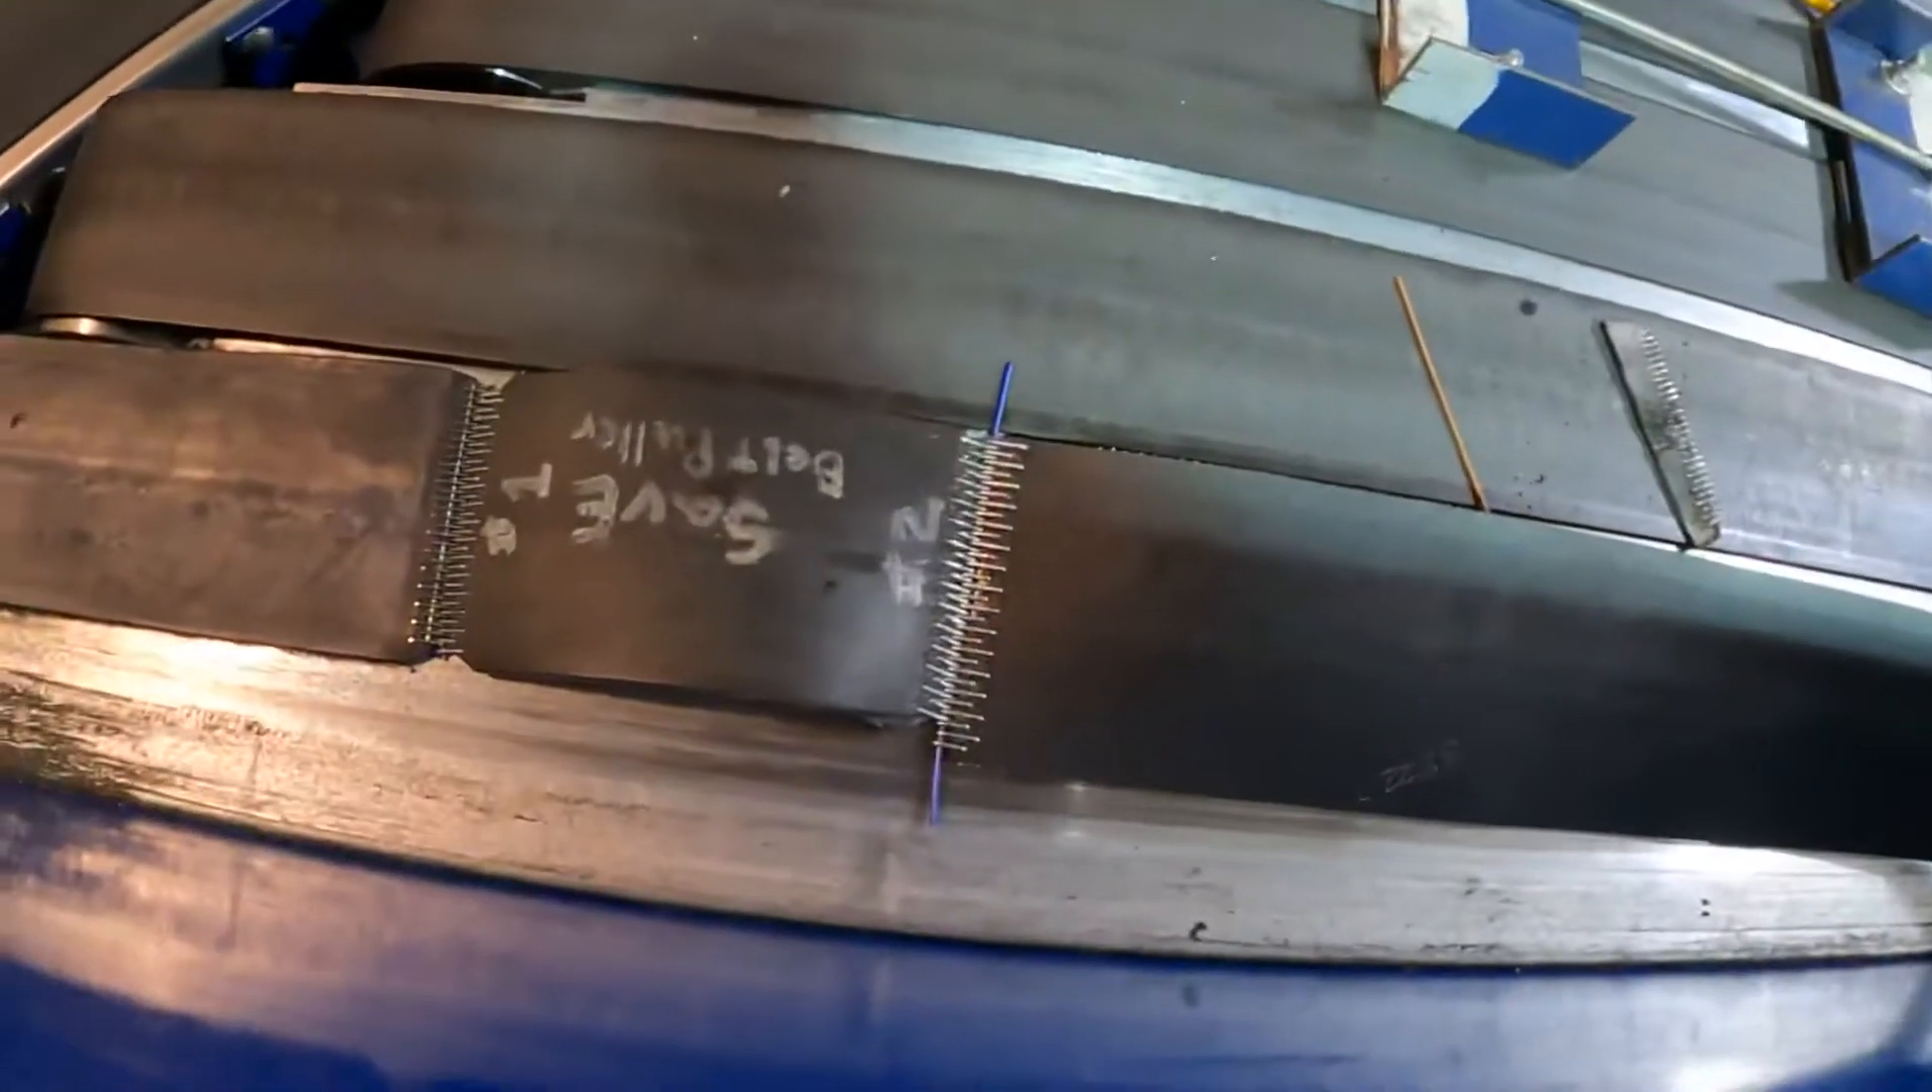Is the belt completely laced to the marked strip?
Yes.